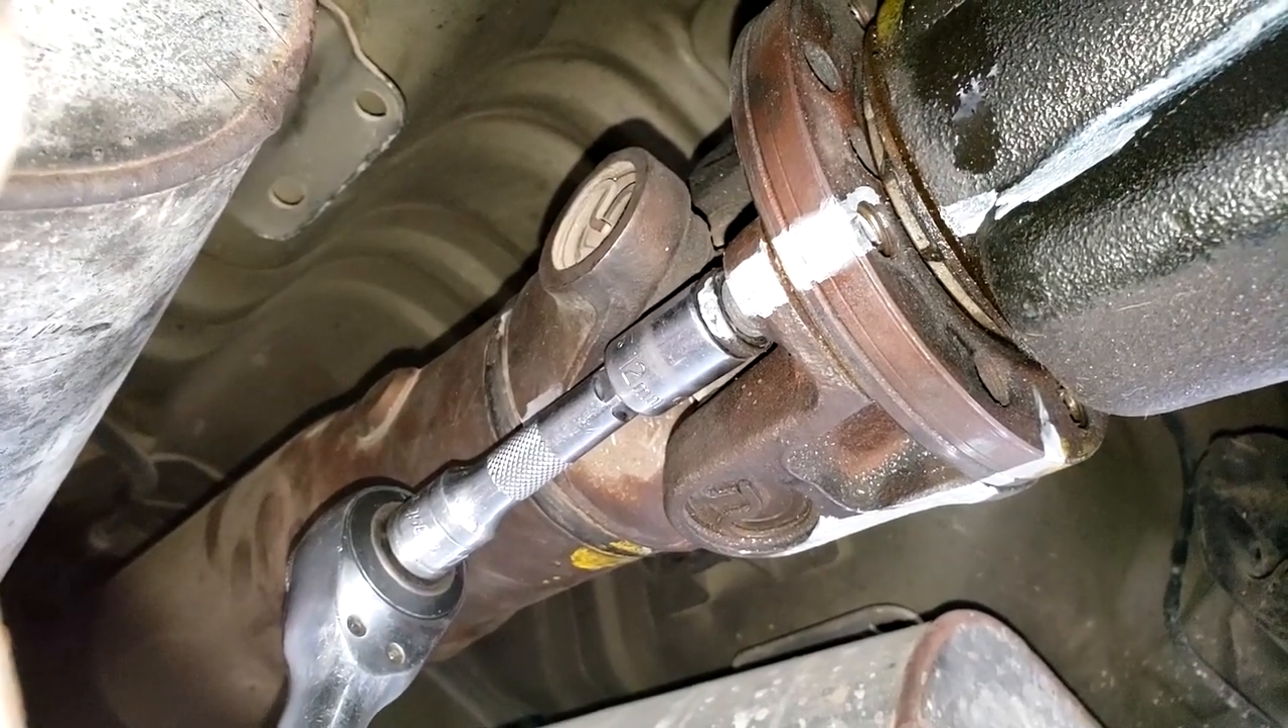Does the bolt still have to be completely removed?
Yes.